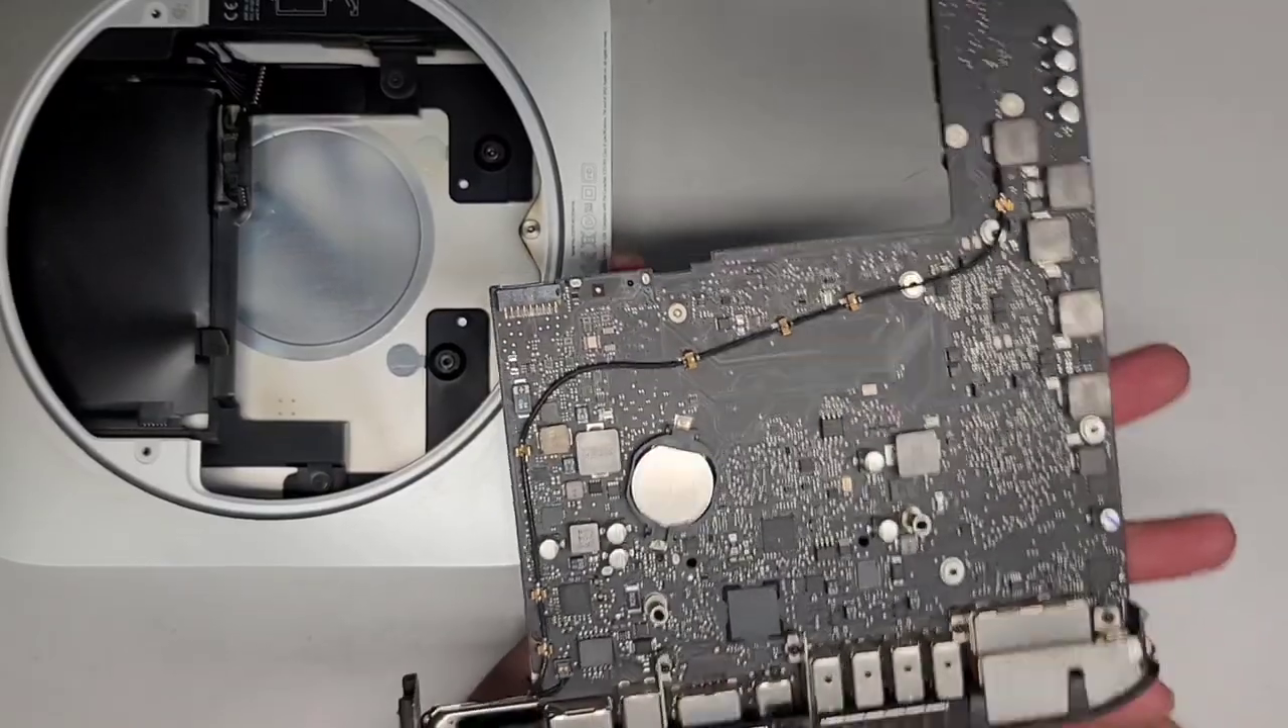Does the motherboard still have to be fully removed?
No.